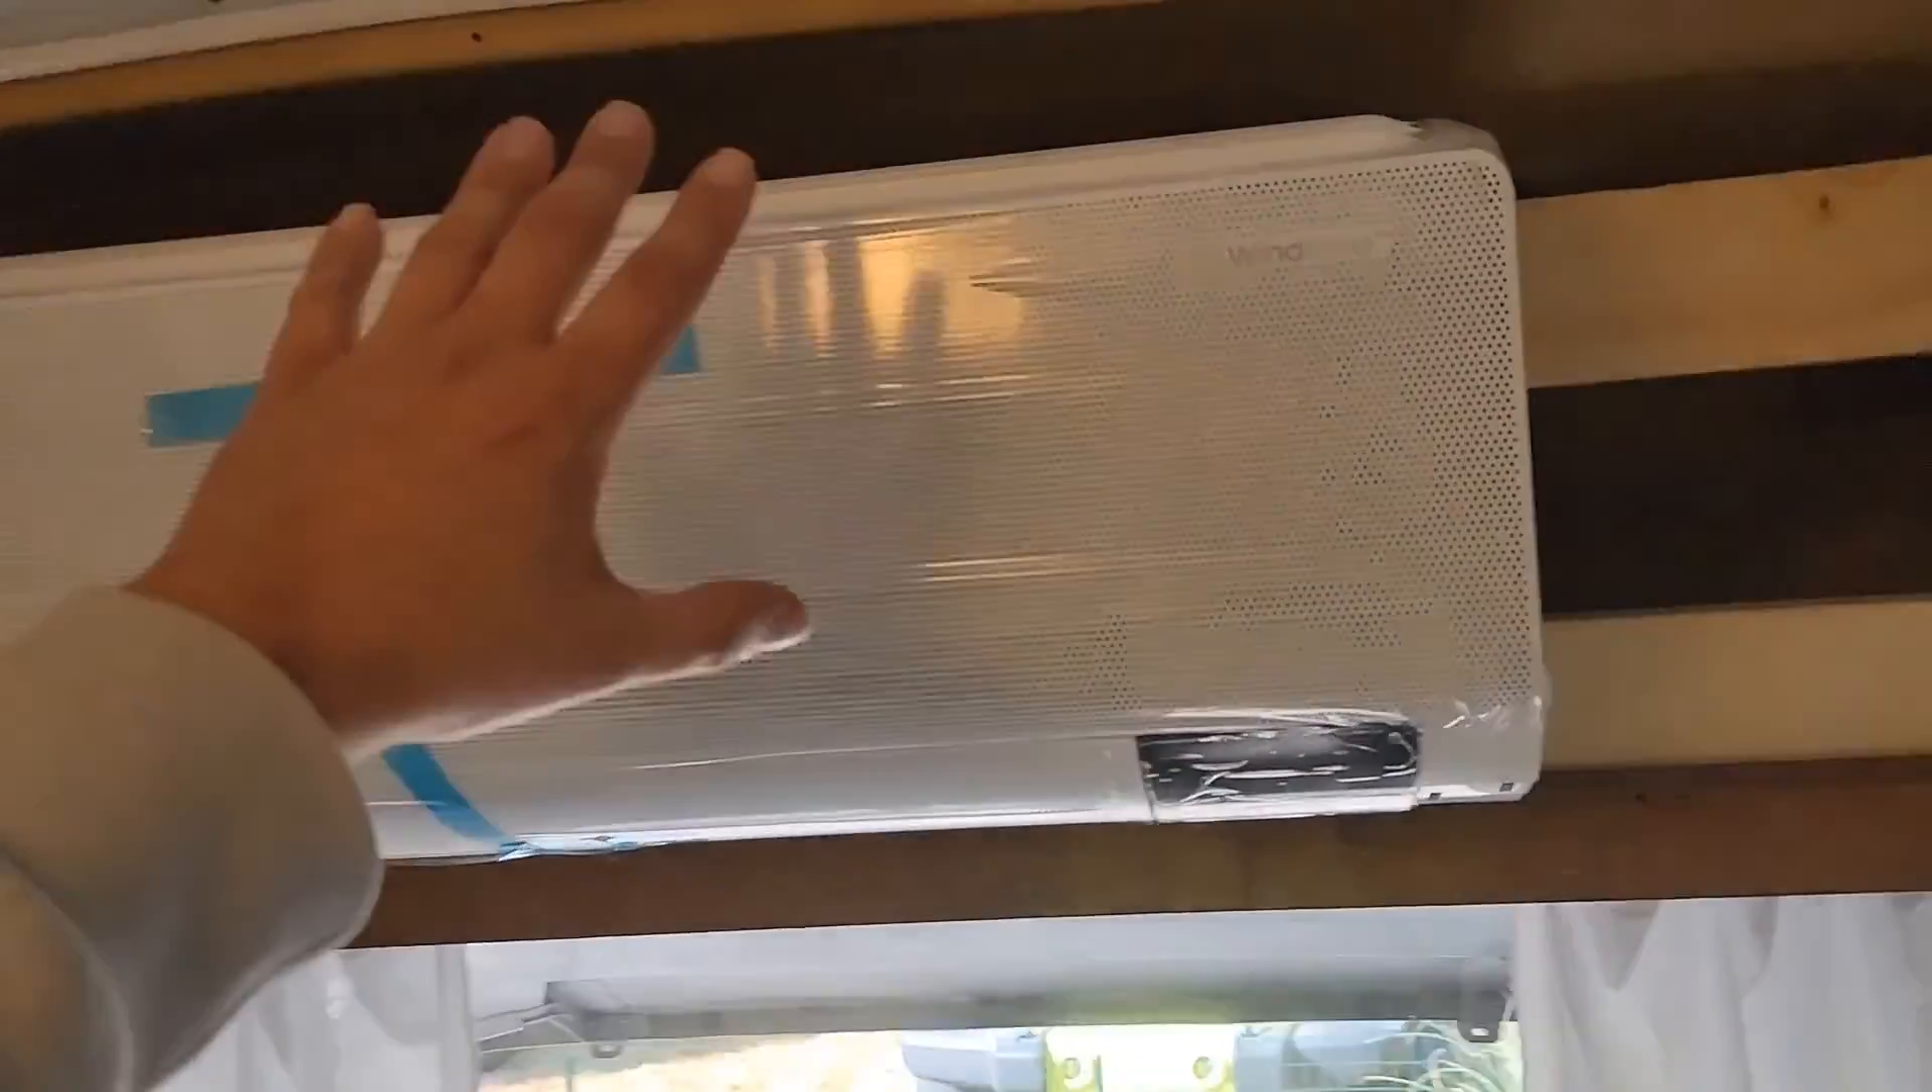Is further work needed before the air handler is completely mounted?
No.